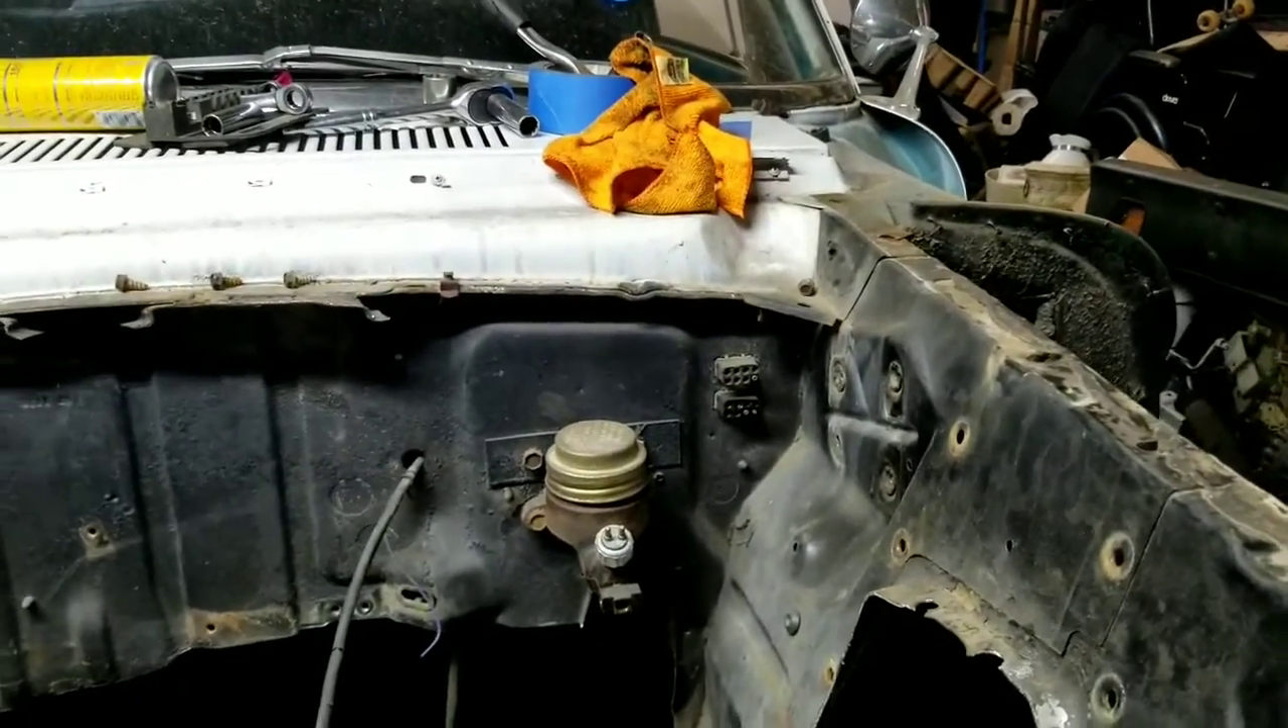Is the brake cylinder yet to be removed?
Yes.